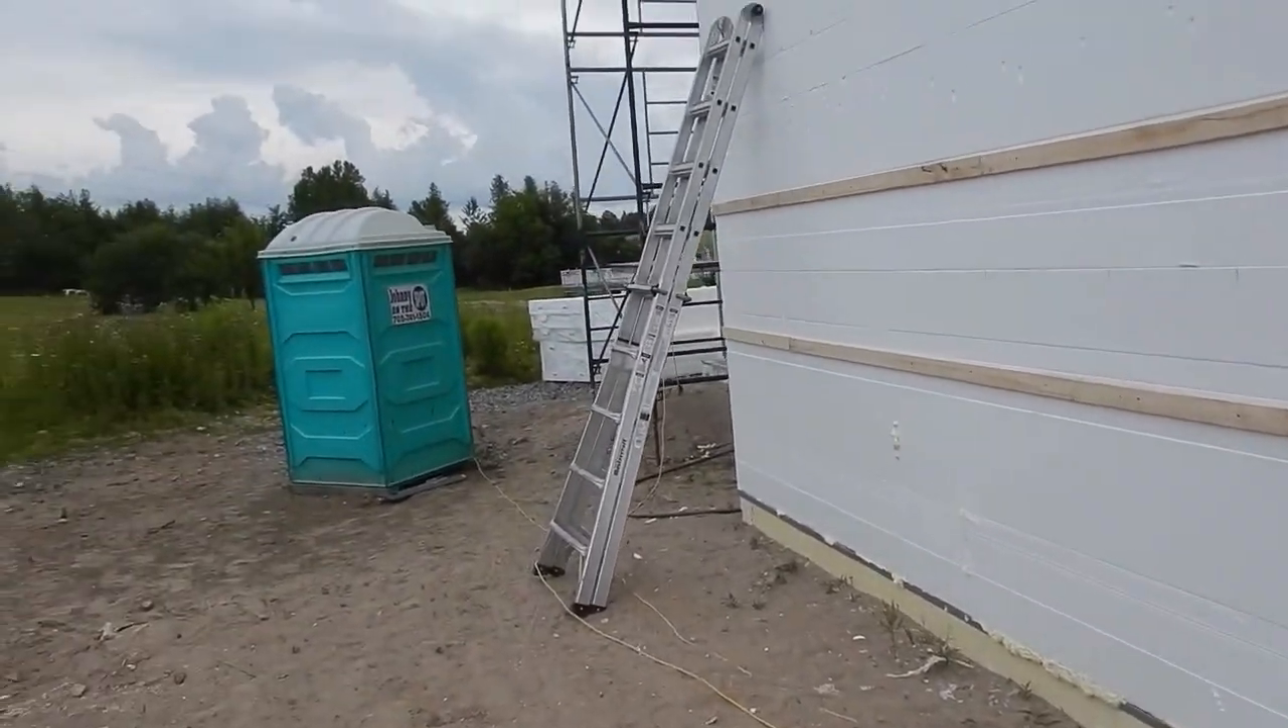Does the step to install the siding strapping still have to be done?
Yes.